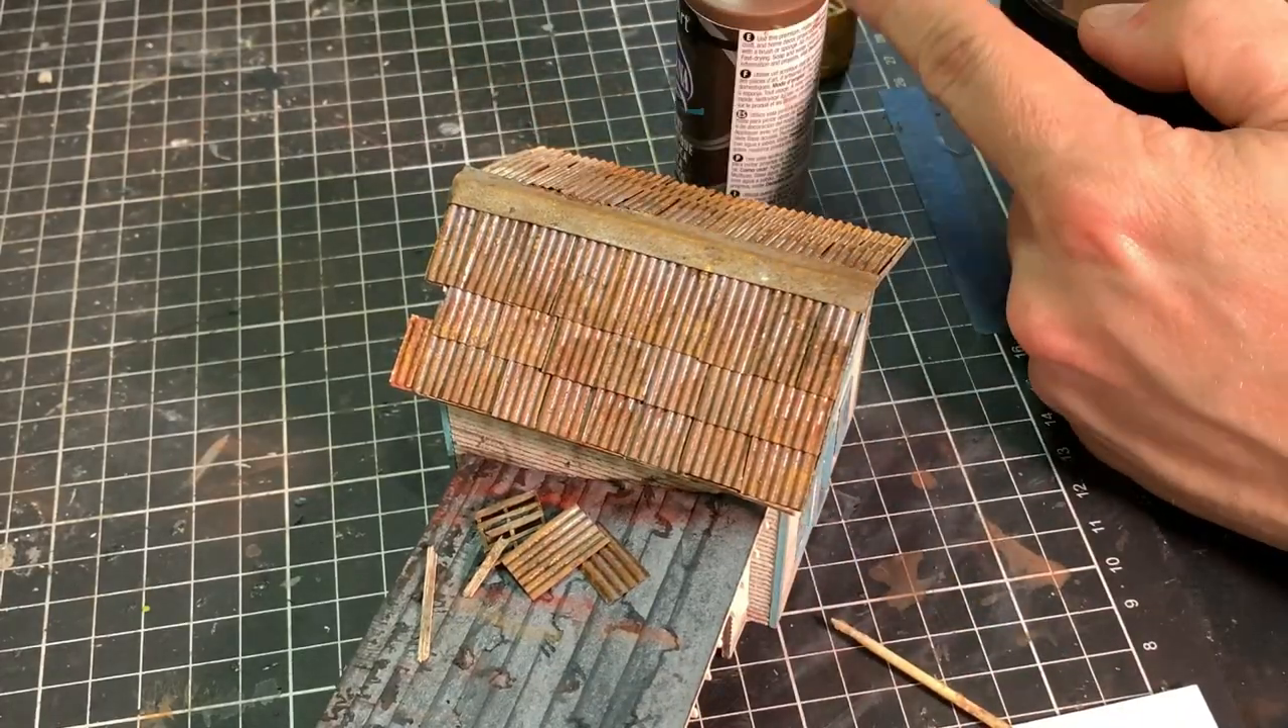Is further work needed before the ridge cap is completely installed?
No.